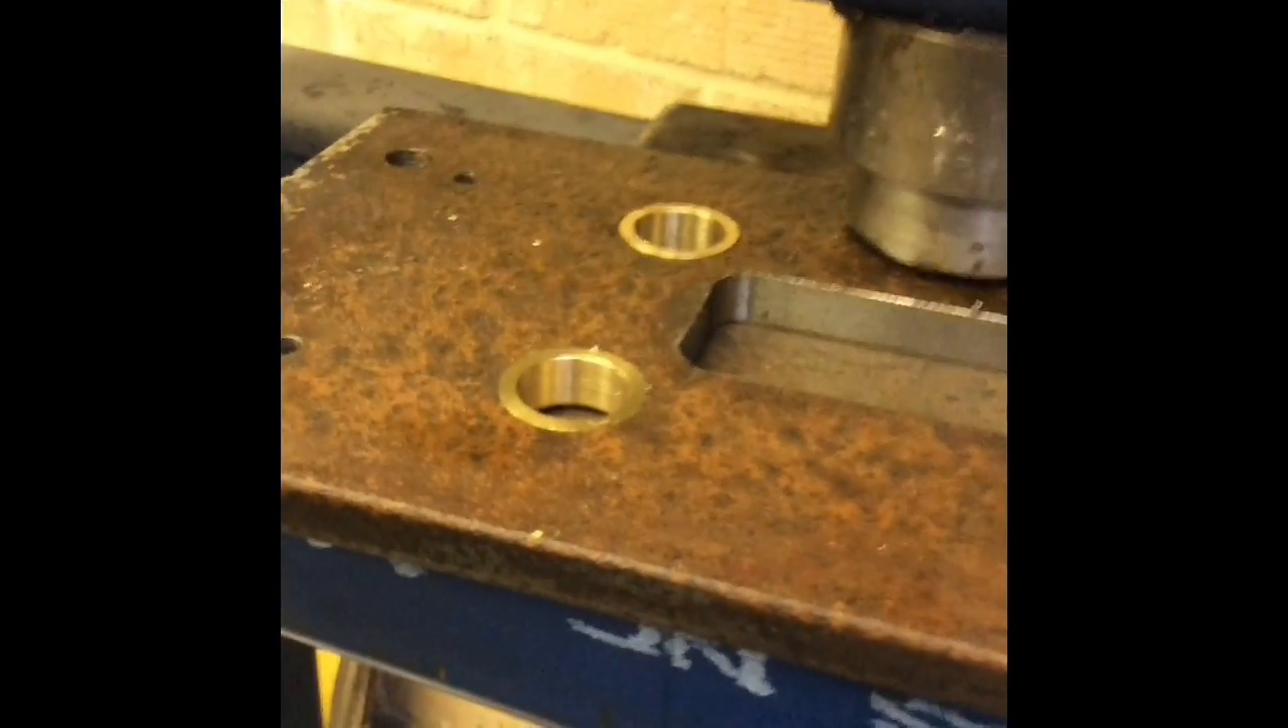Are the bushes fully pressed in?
Yes.